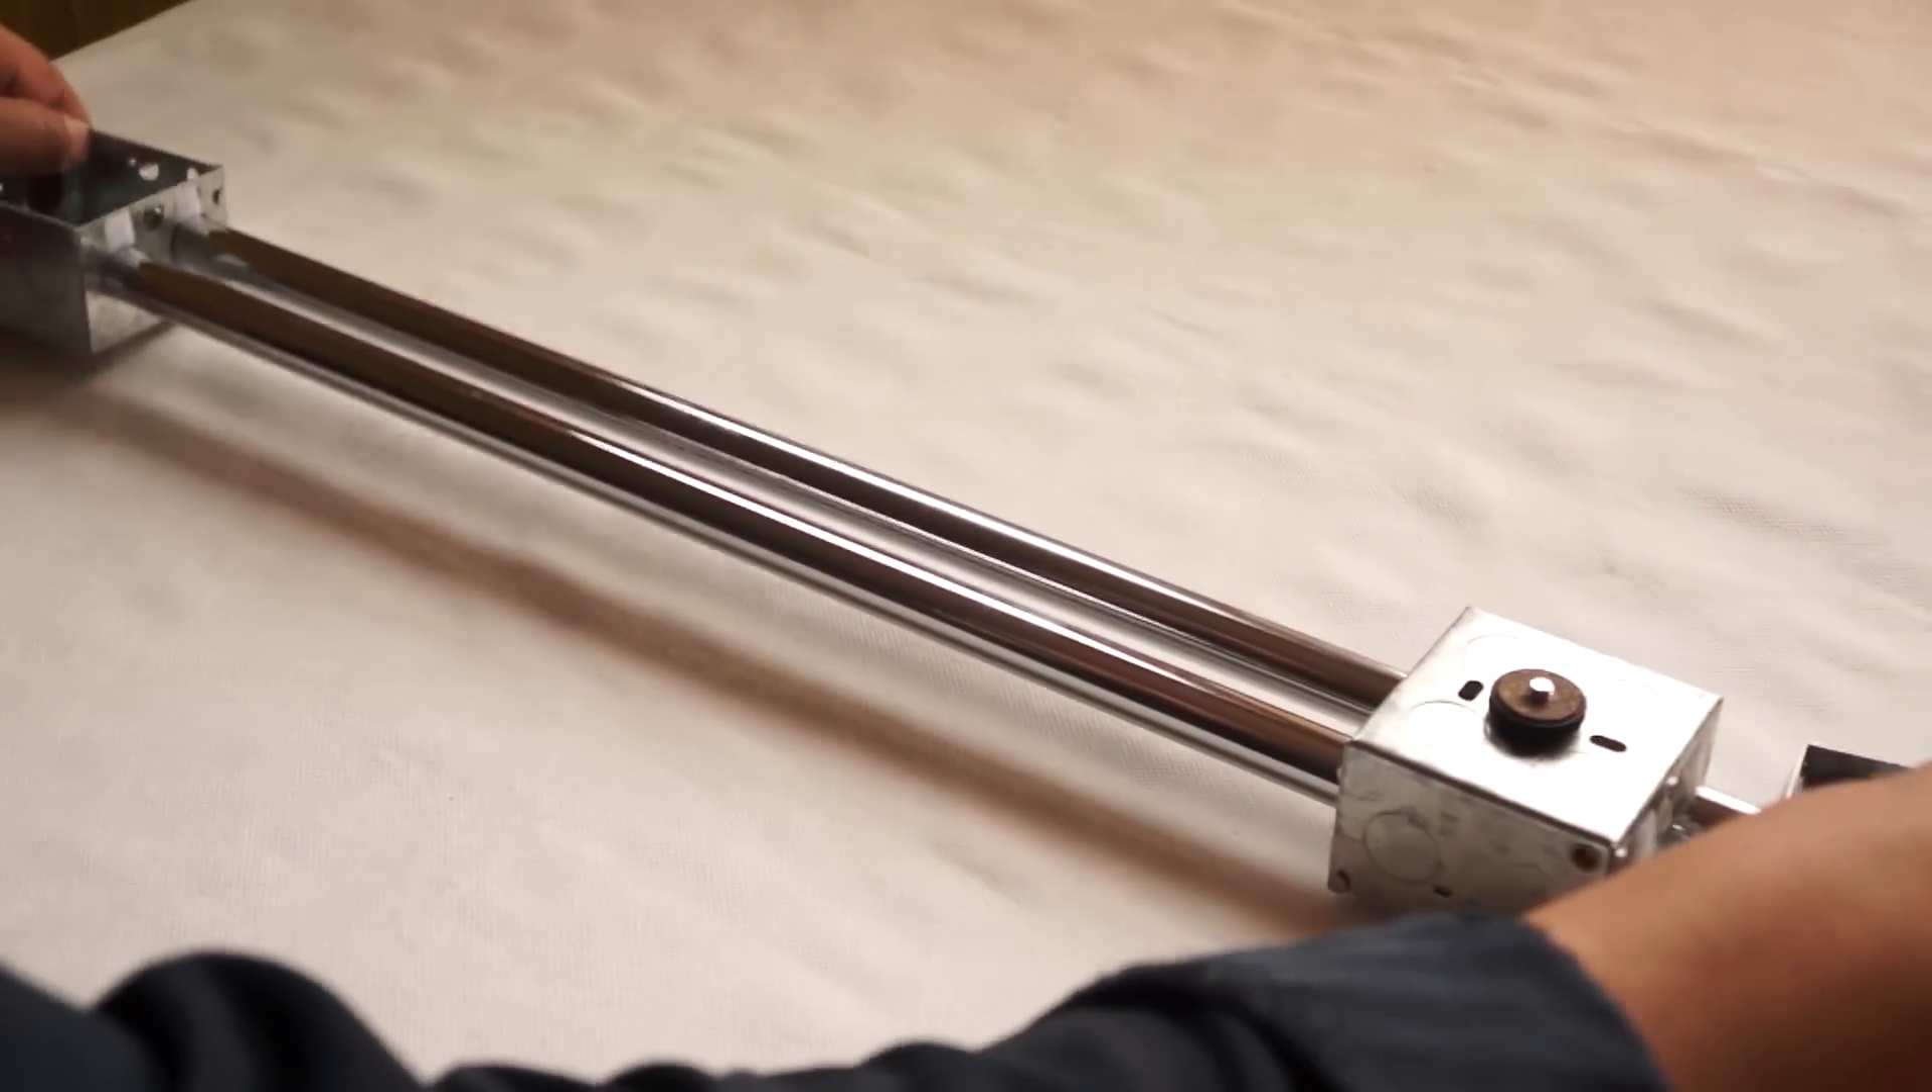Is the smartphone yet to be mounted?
Yes.